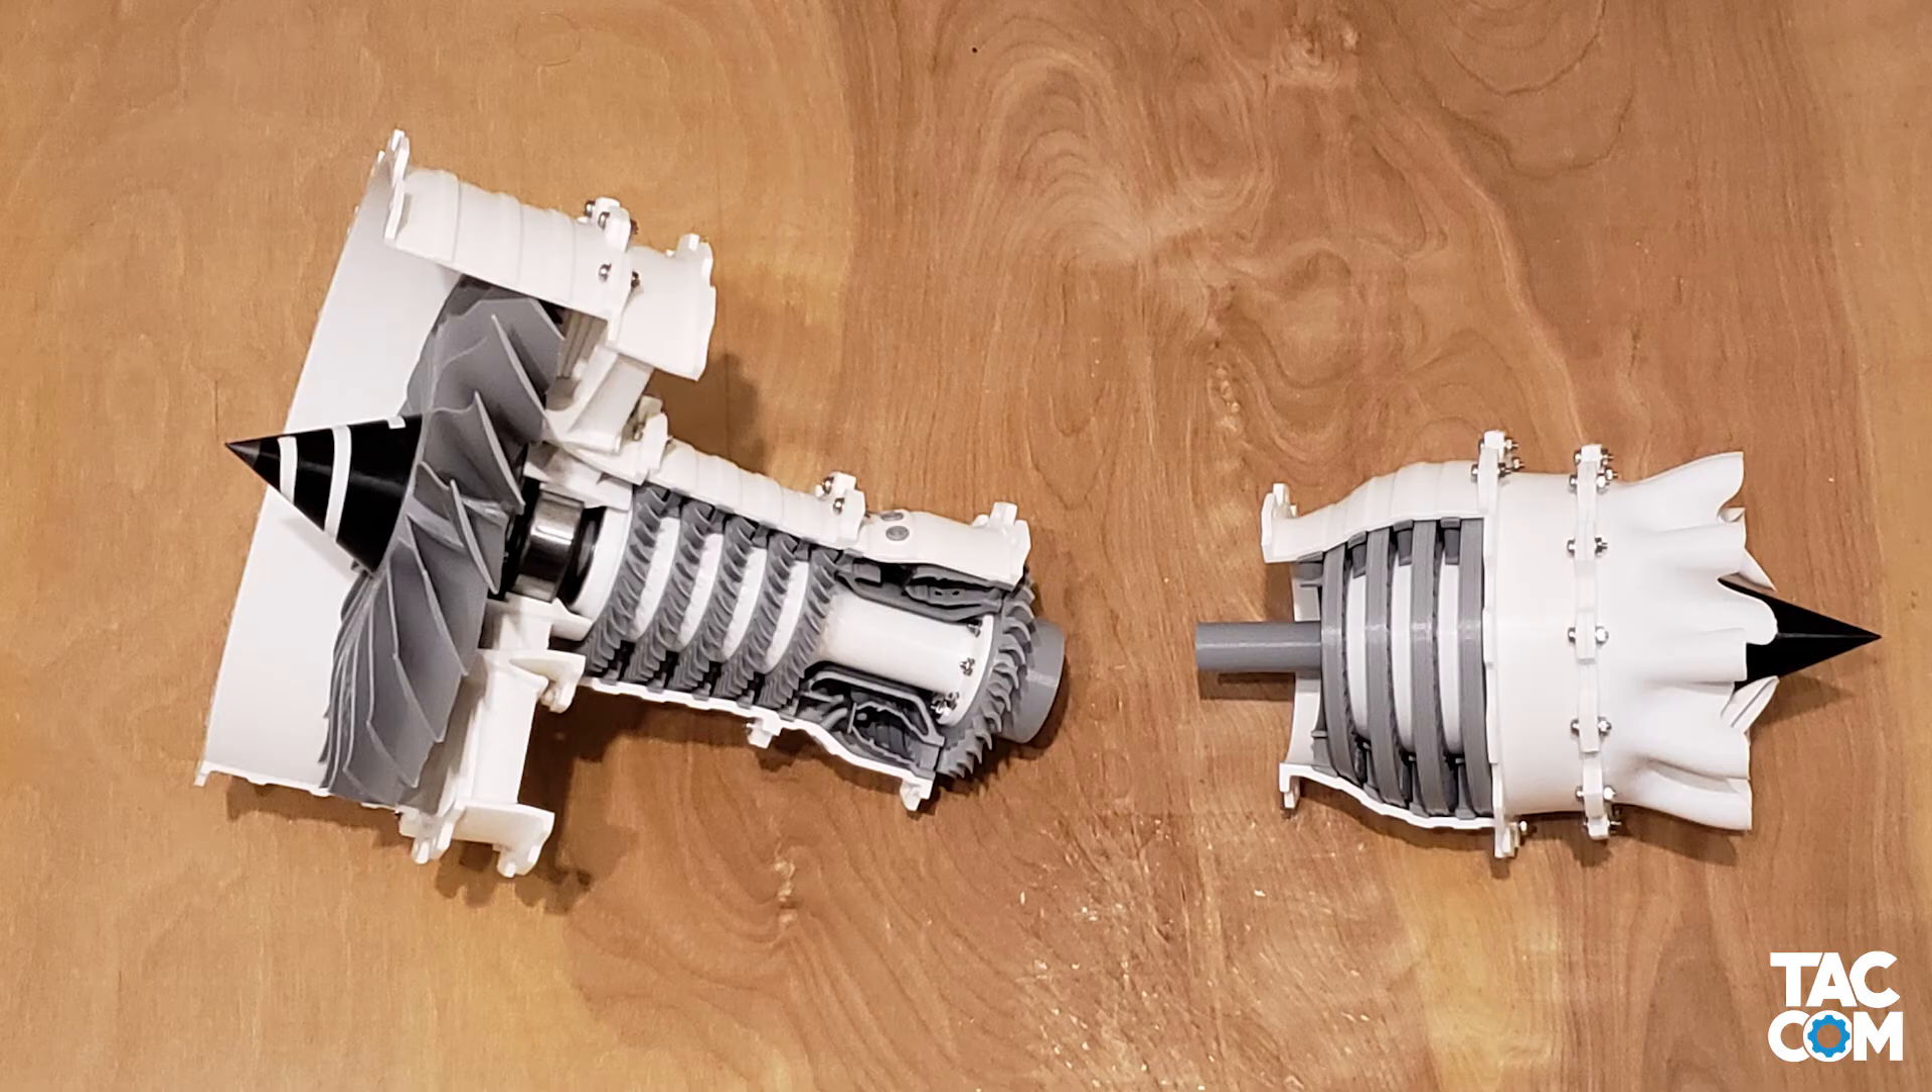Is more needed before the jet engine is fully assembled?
Yes.